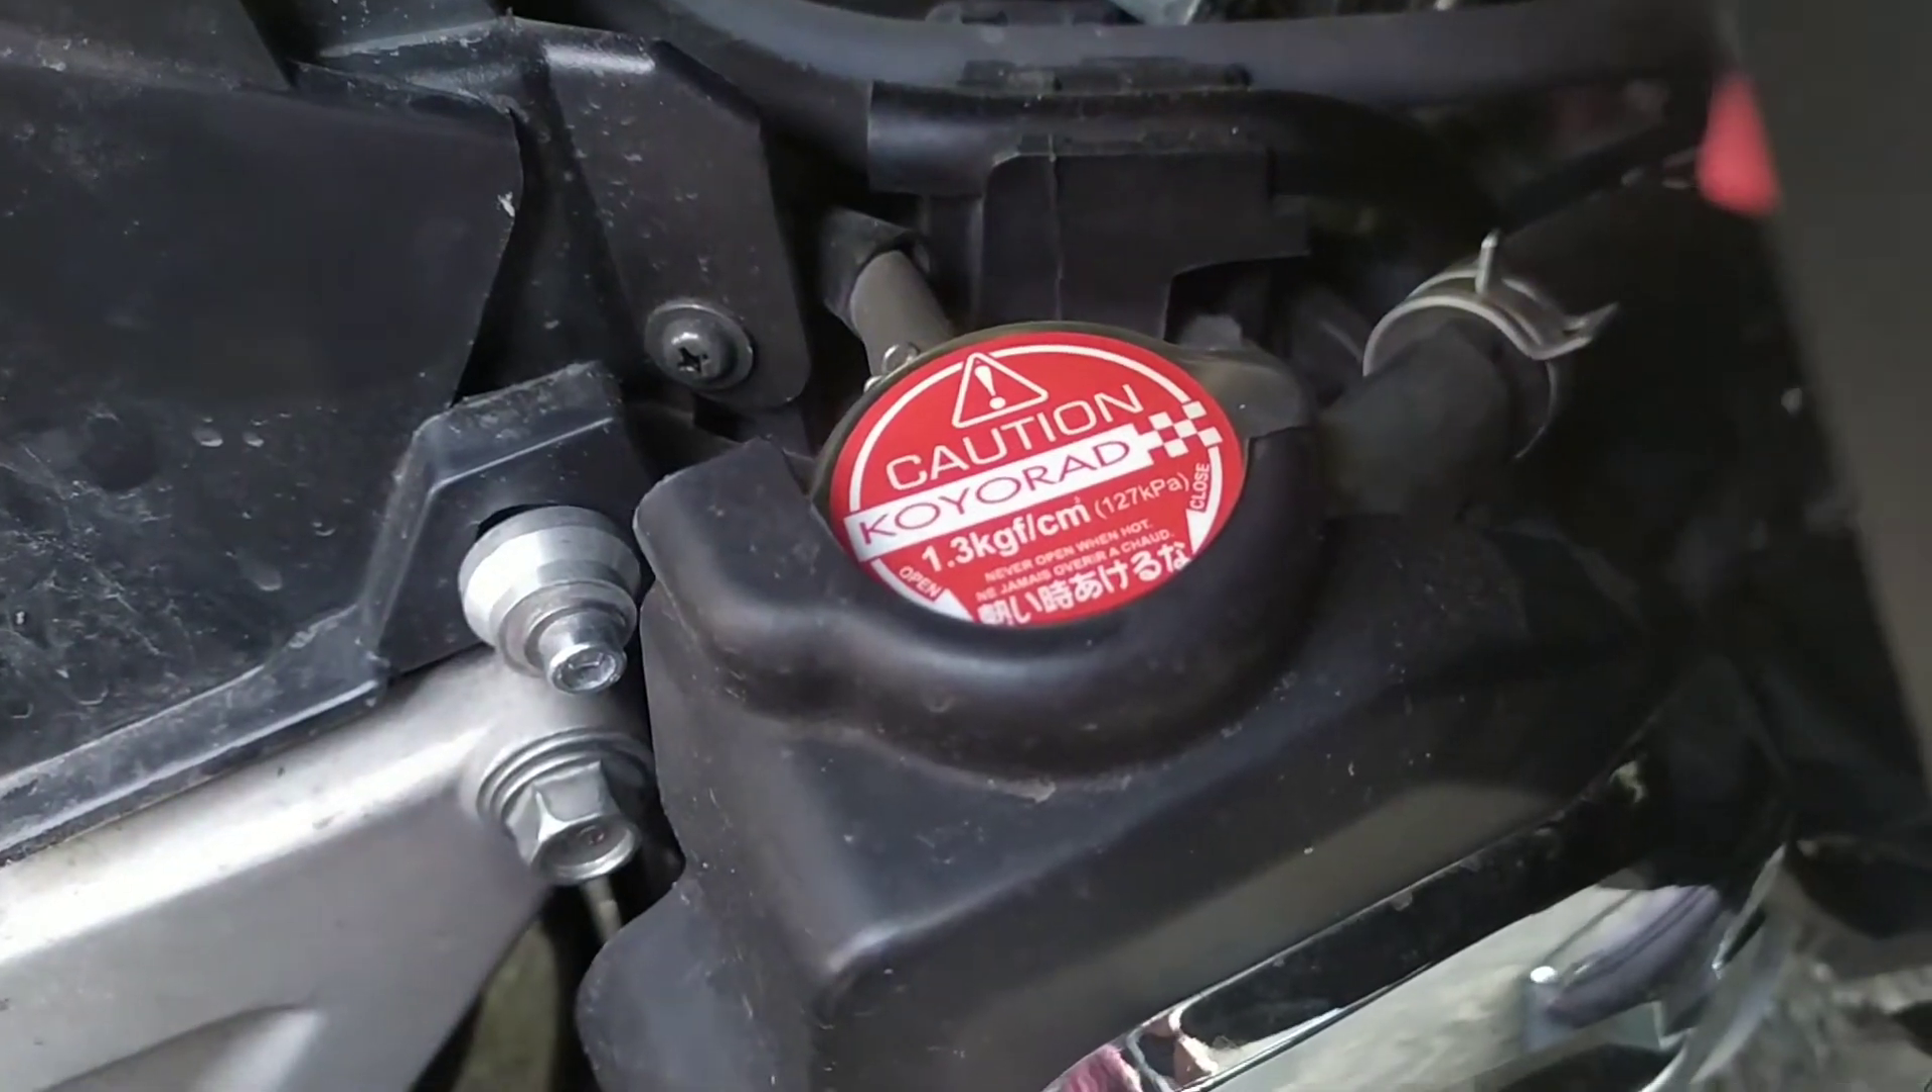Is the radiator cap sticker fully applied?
Yes.